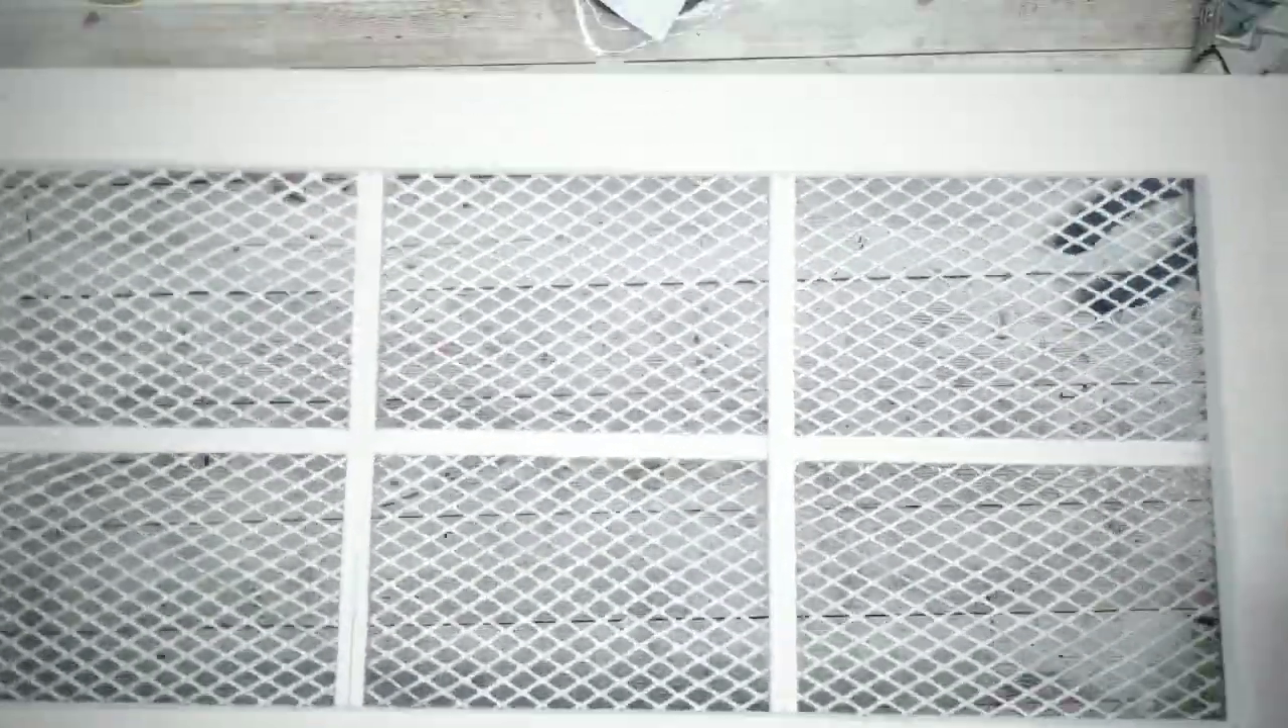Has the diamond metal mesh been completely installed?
Yes.